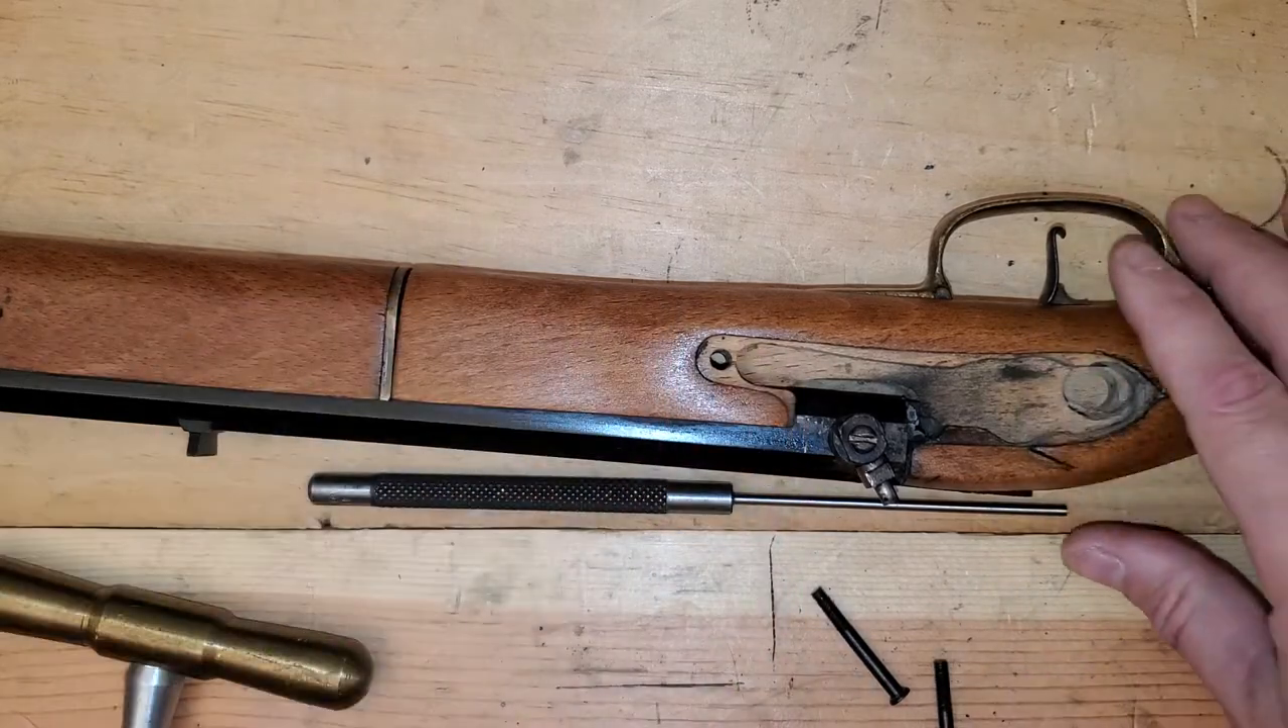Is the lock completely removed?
Yes.